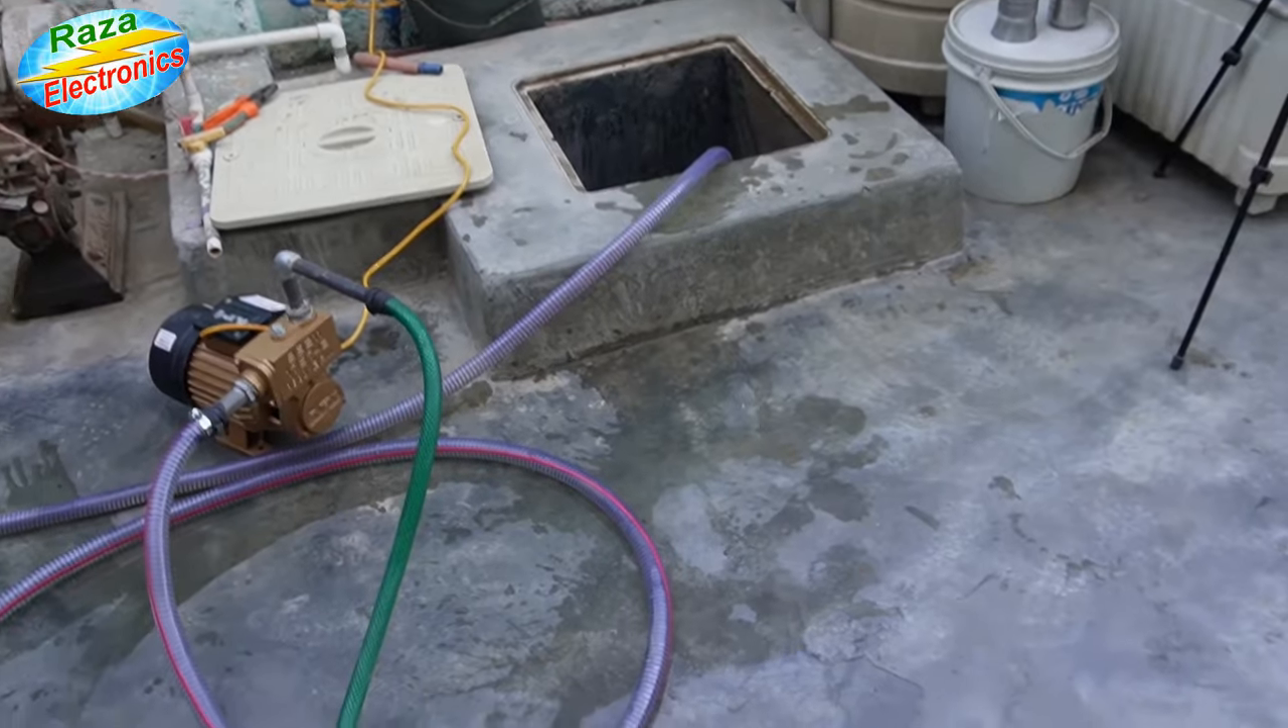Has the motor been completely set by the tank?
Yes.